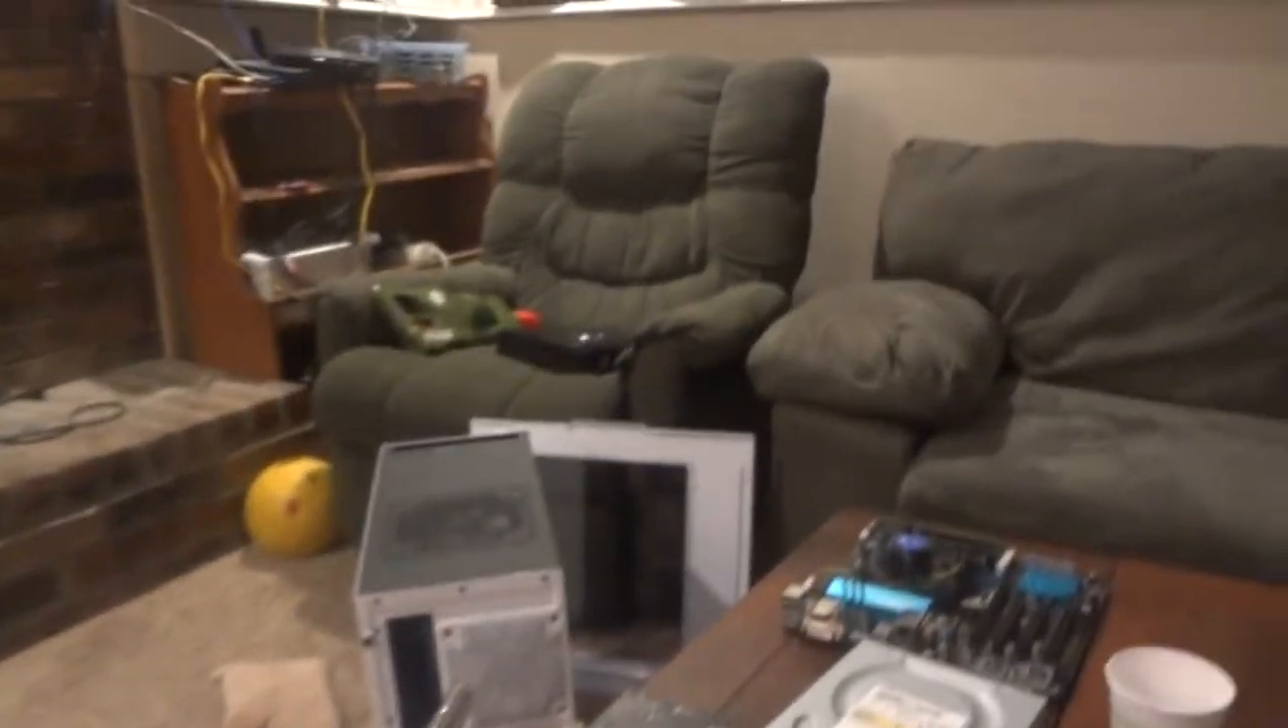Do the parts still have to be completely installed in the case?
Yes.